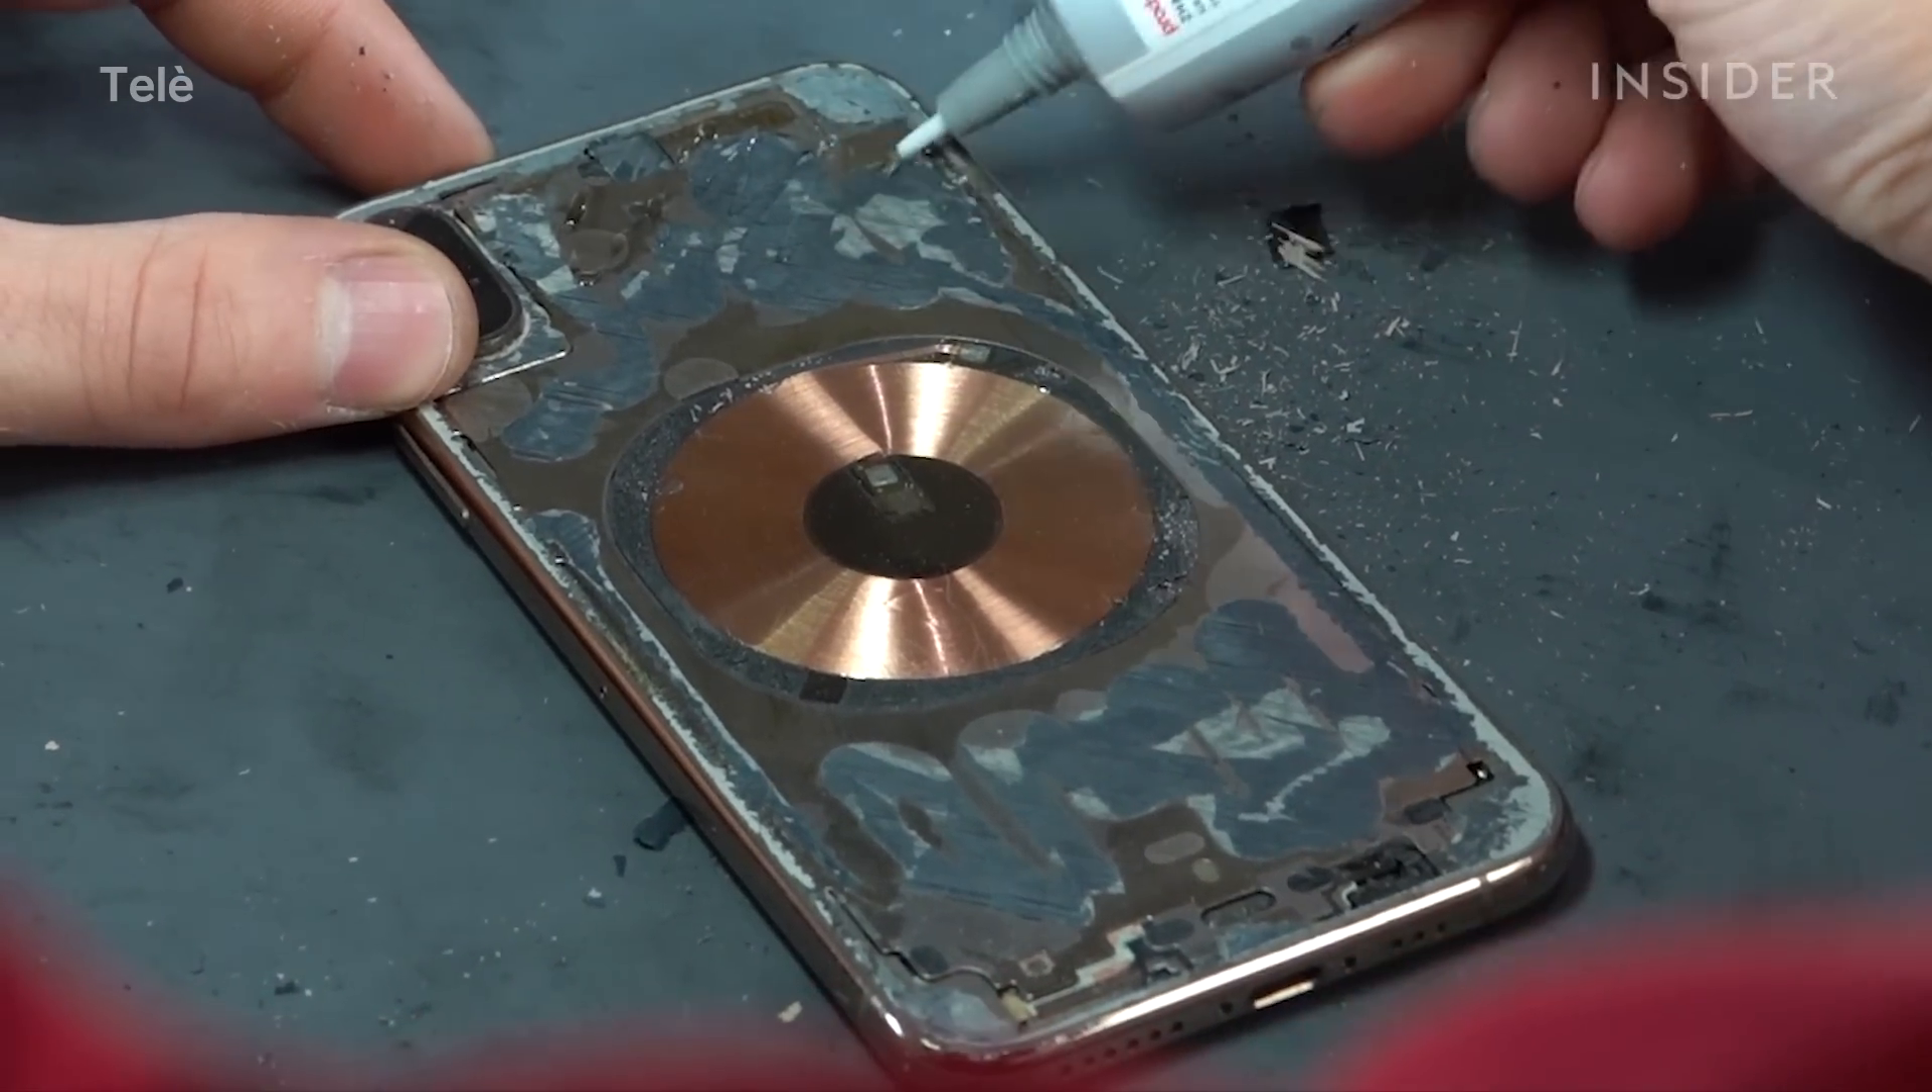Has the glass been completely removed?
Yes.